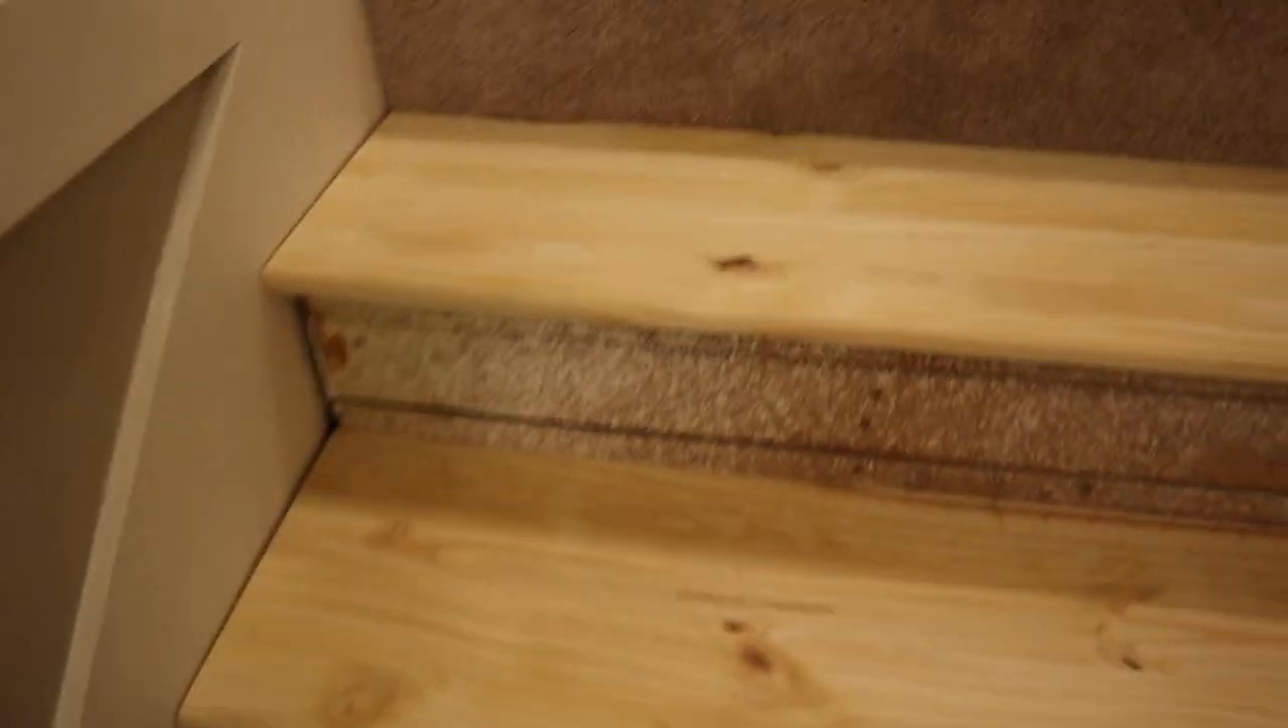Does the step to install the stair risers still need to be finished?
Yes.